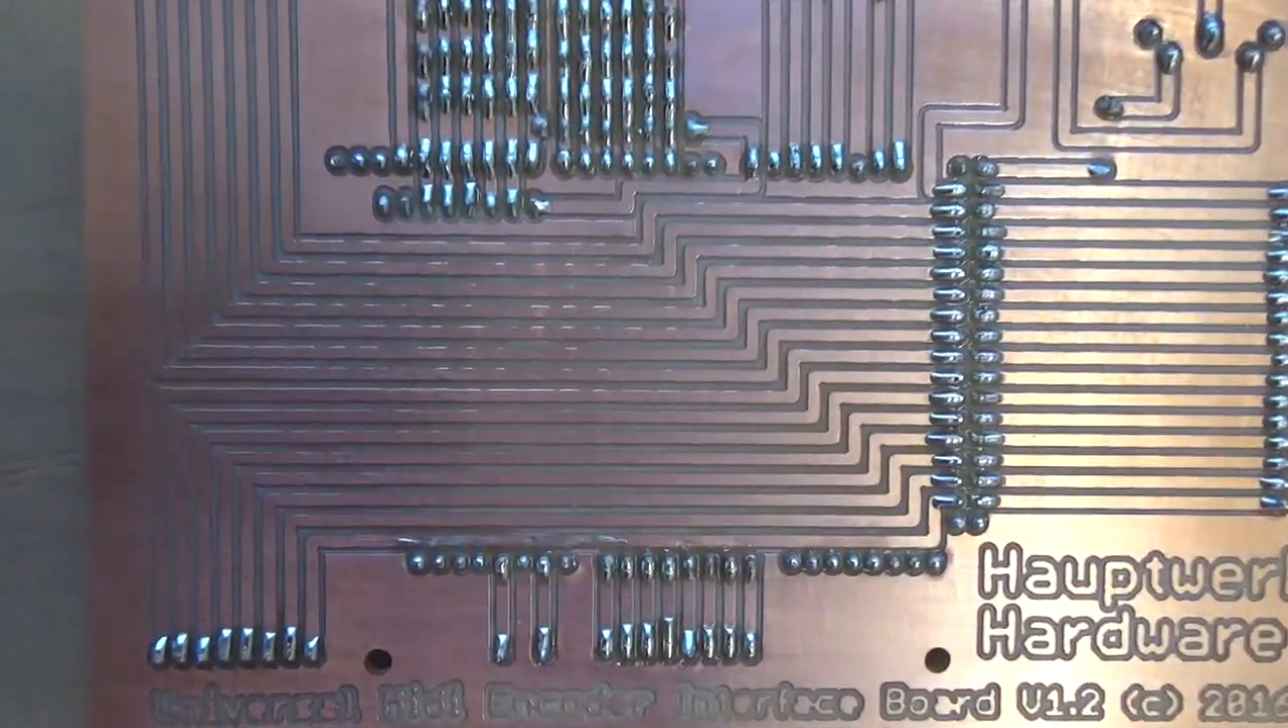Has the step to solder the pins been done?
Yes.